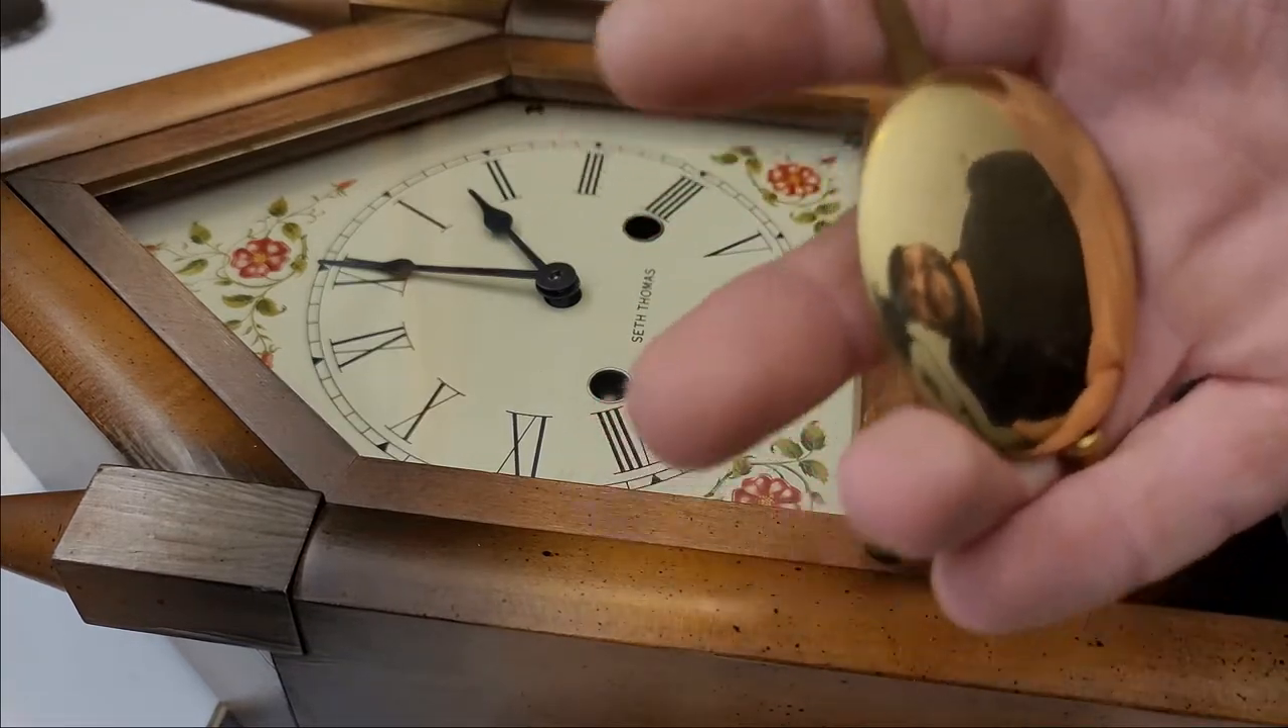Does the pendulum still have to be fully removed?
No.